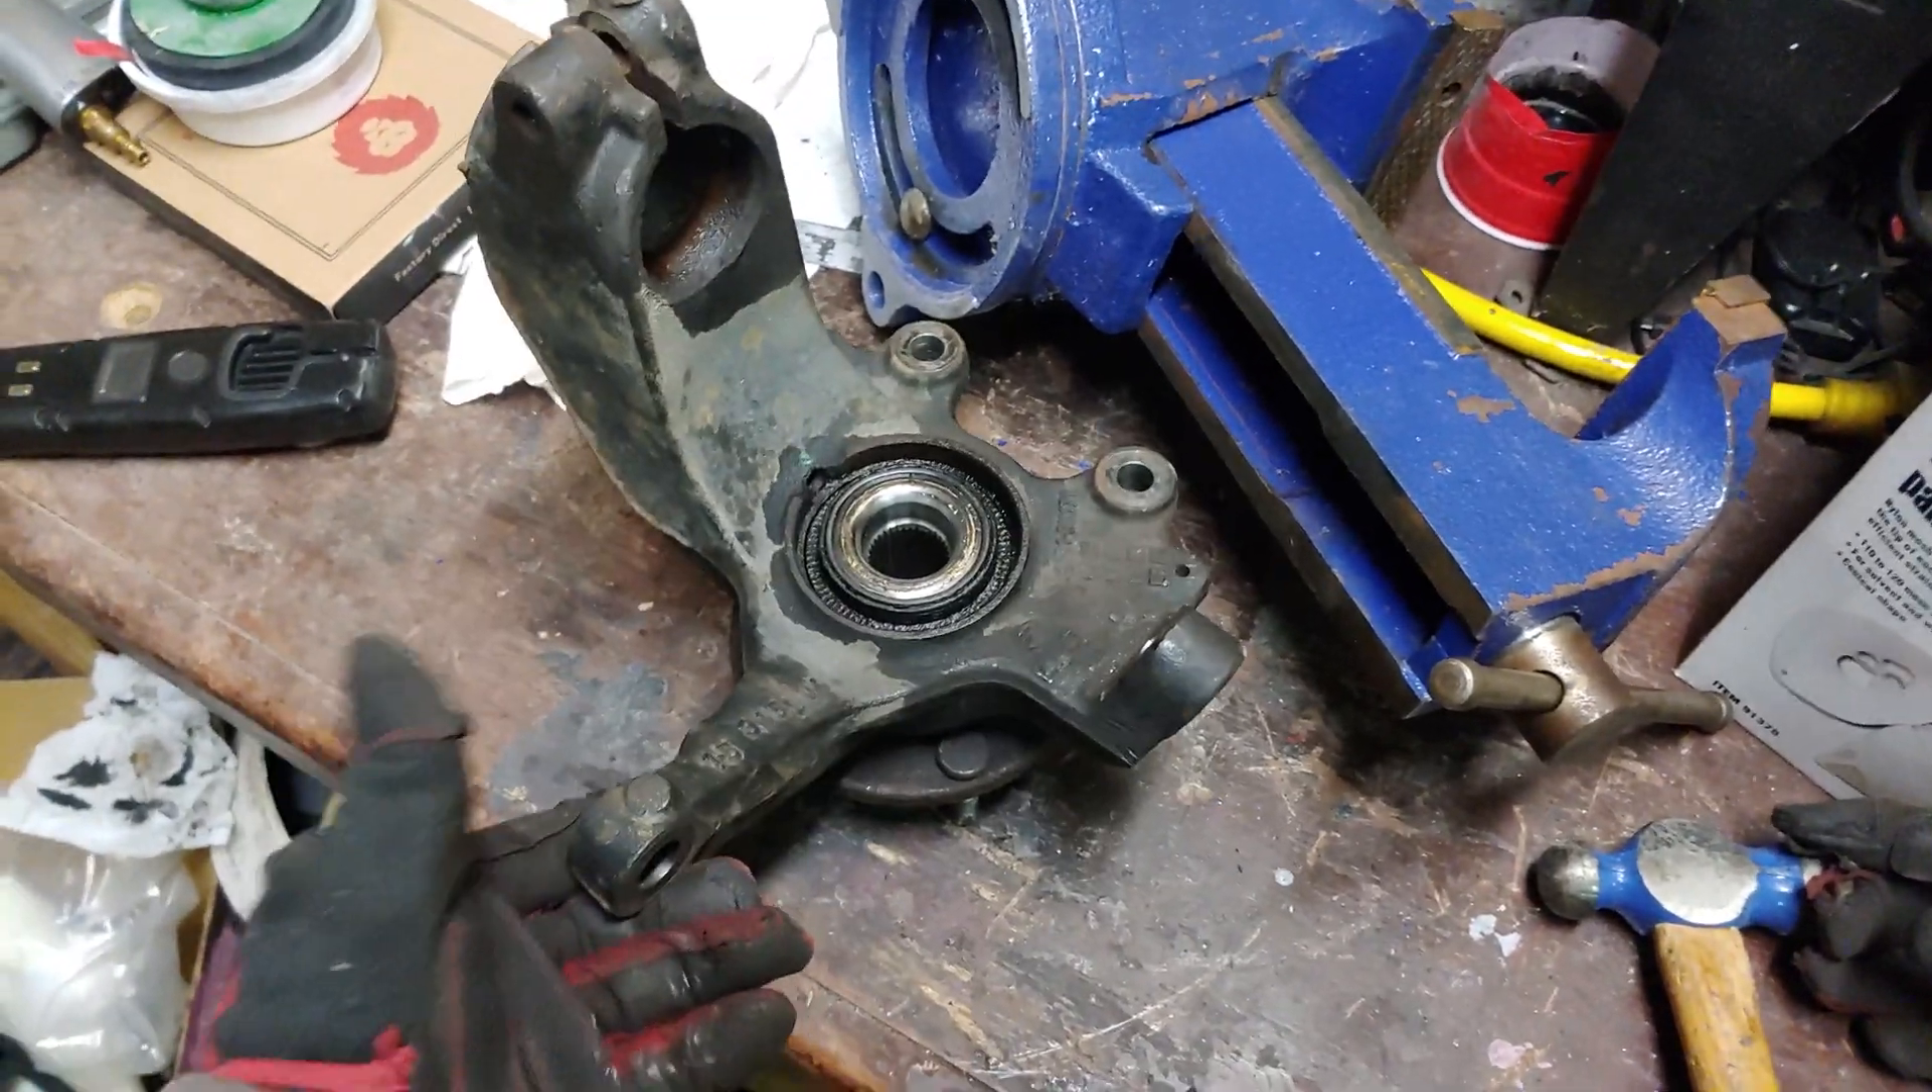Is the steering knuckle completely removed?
Yes.